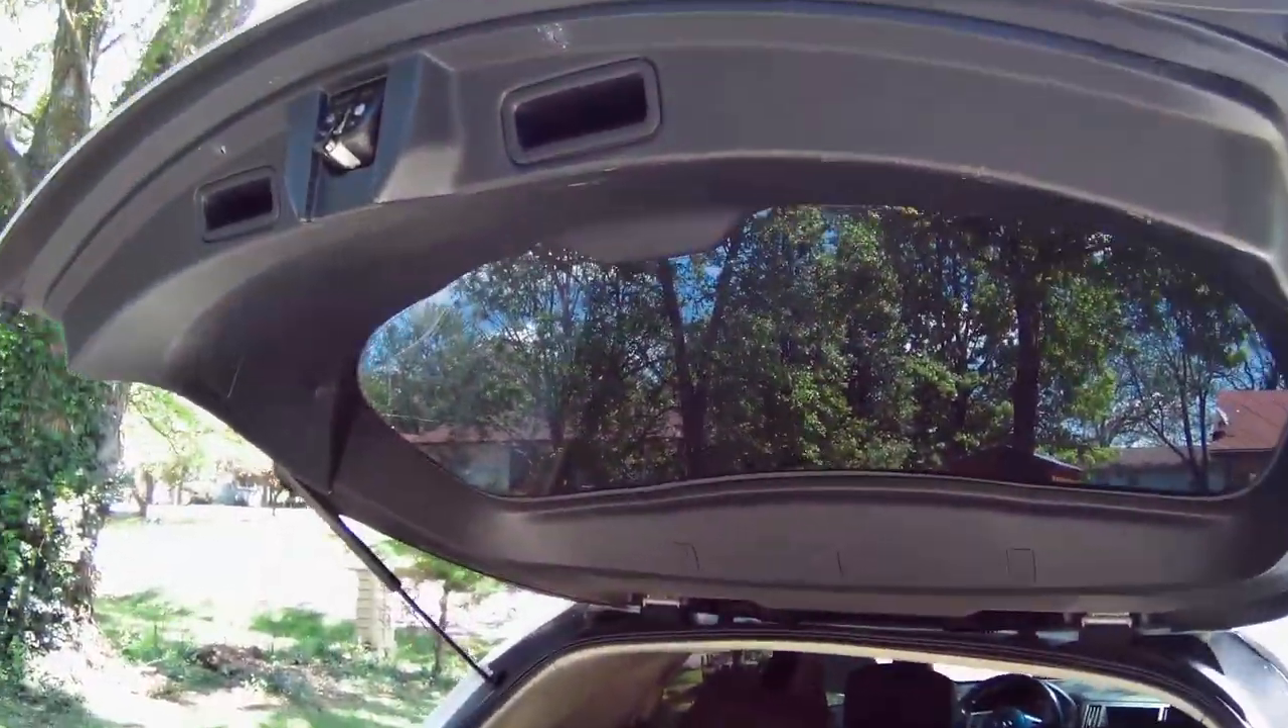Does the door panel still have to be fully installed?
No.